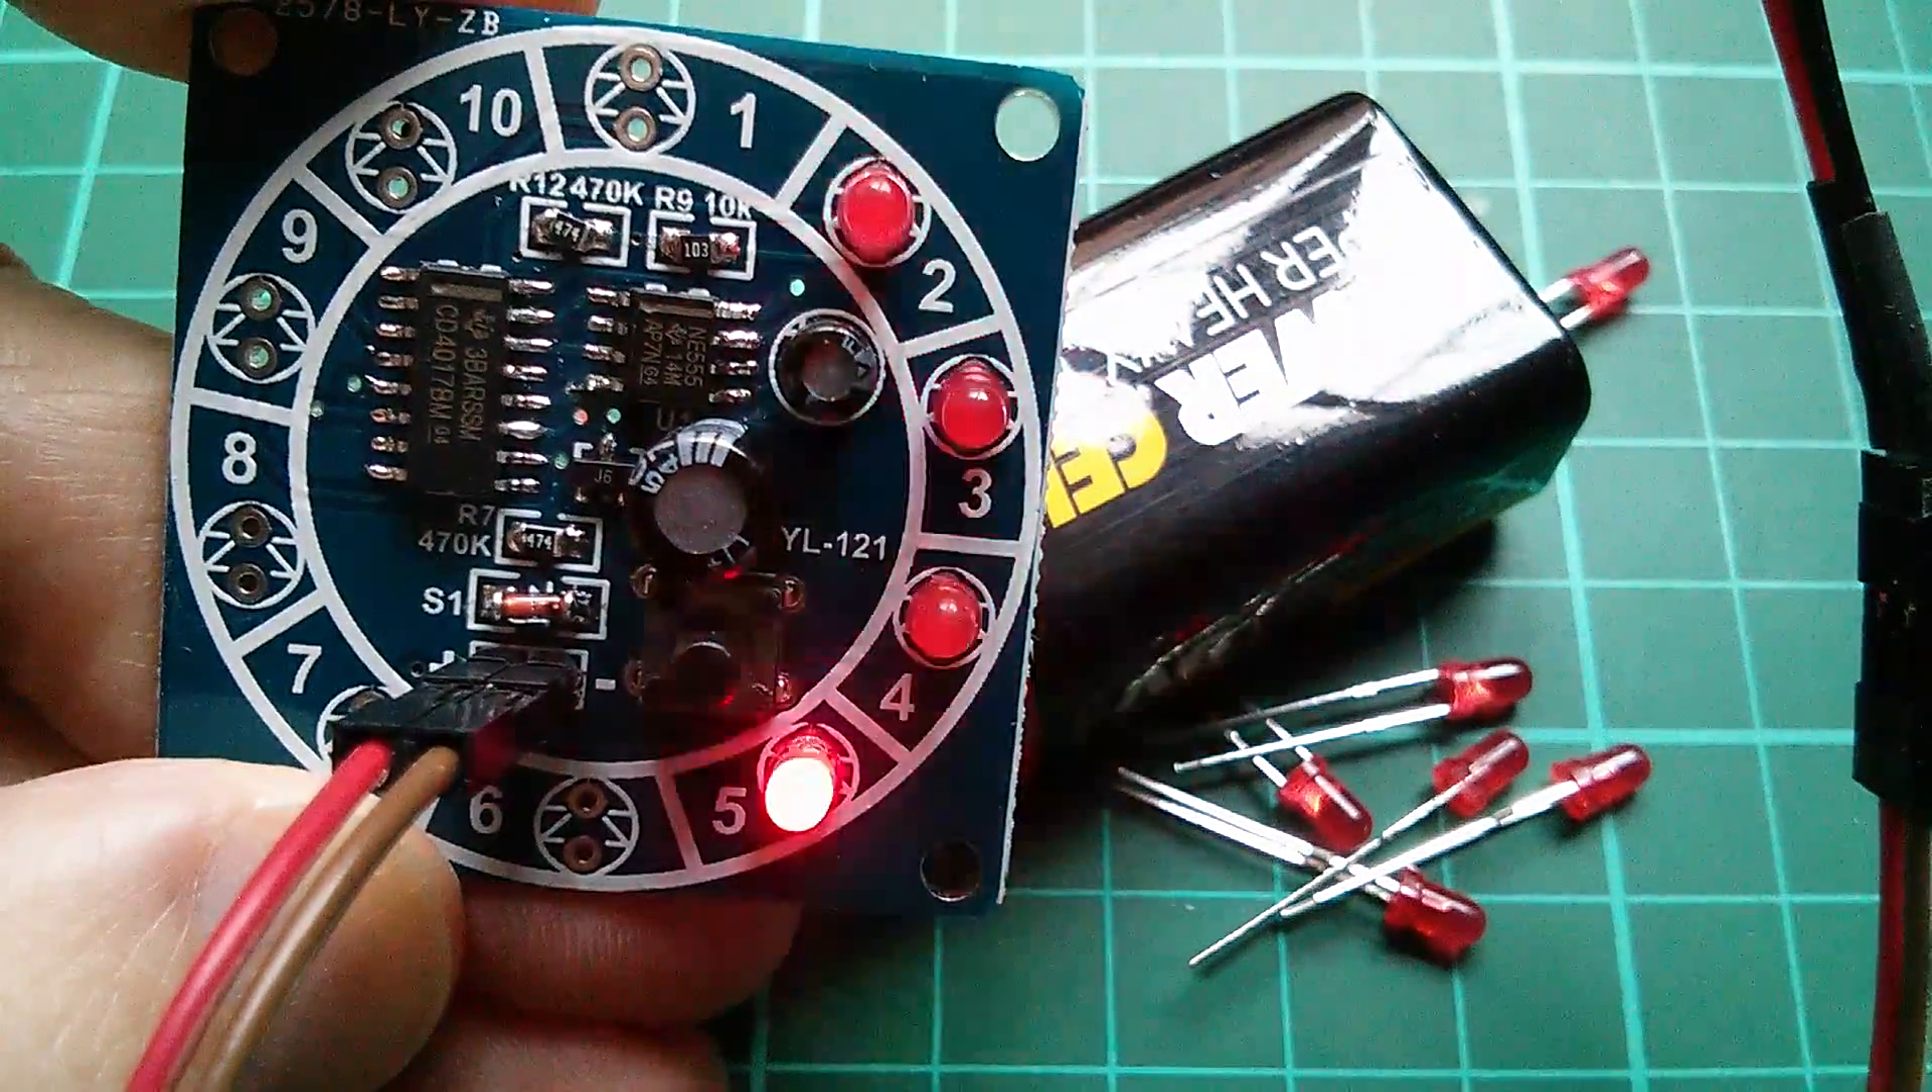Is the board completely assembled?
No.